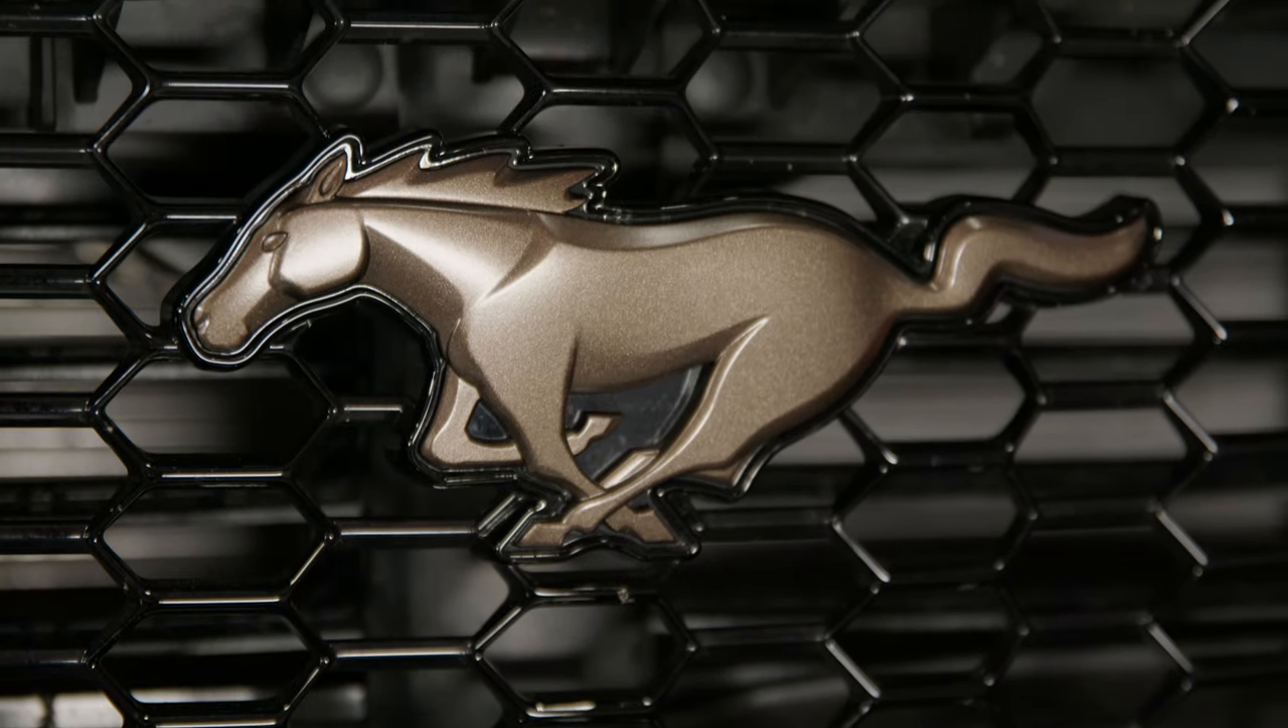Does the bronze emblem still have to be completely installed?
No.